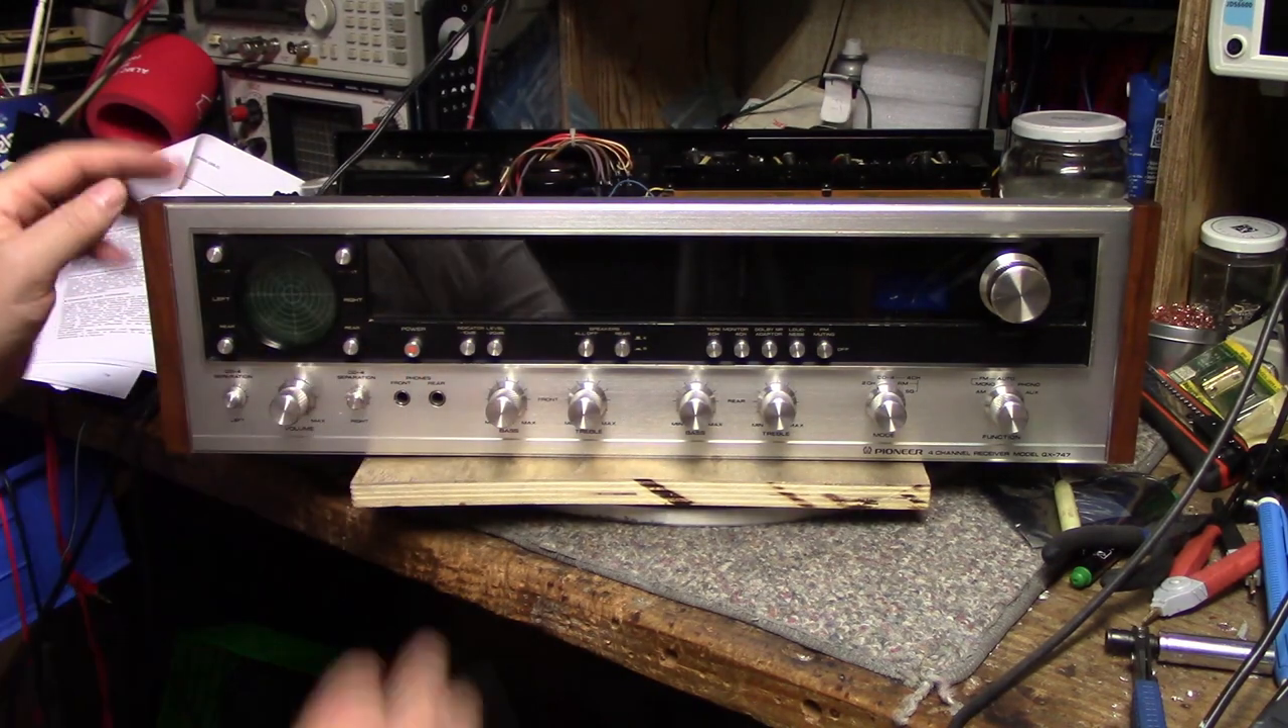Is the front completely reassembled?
Yes.